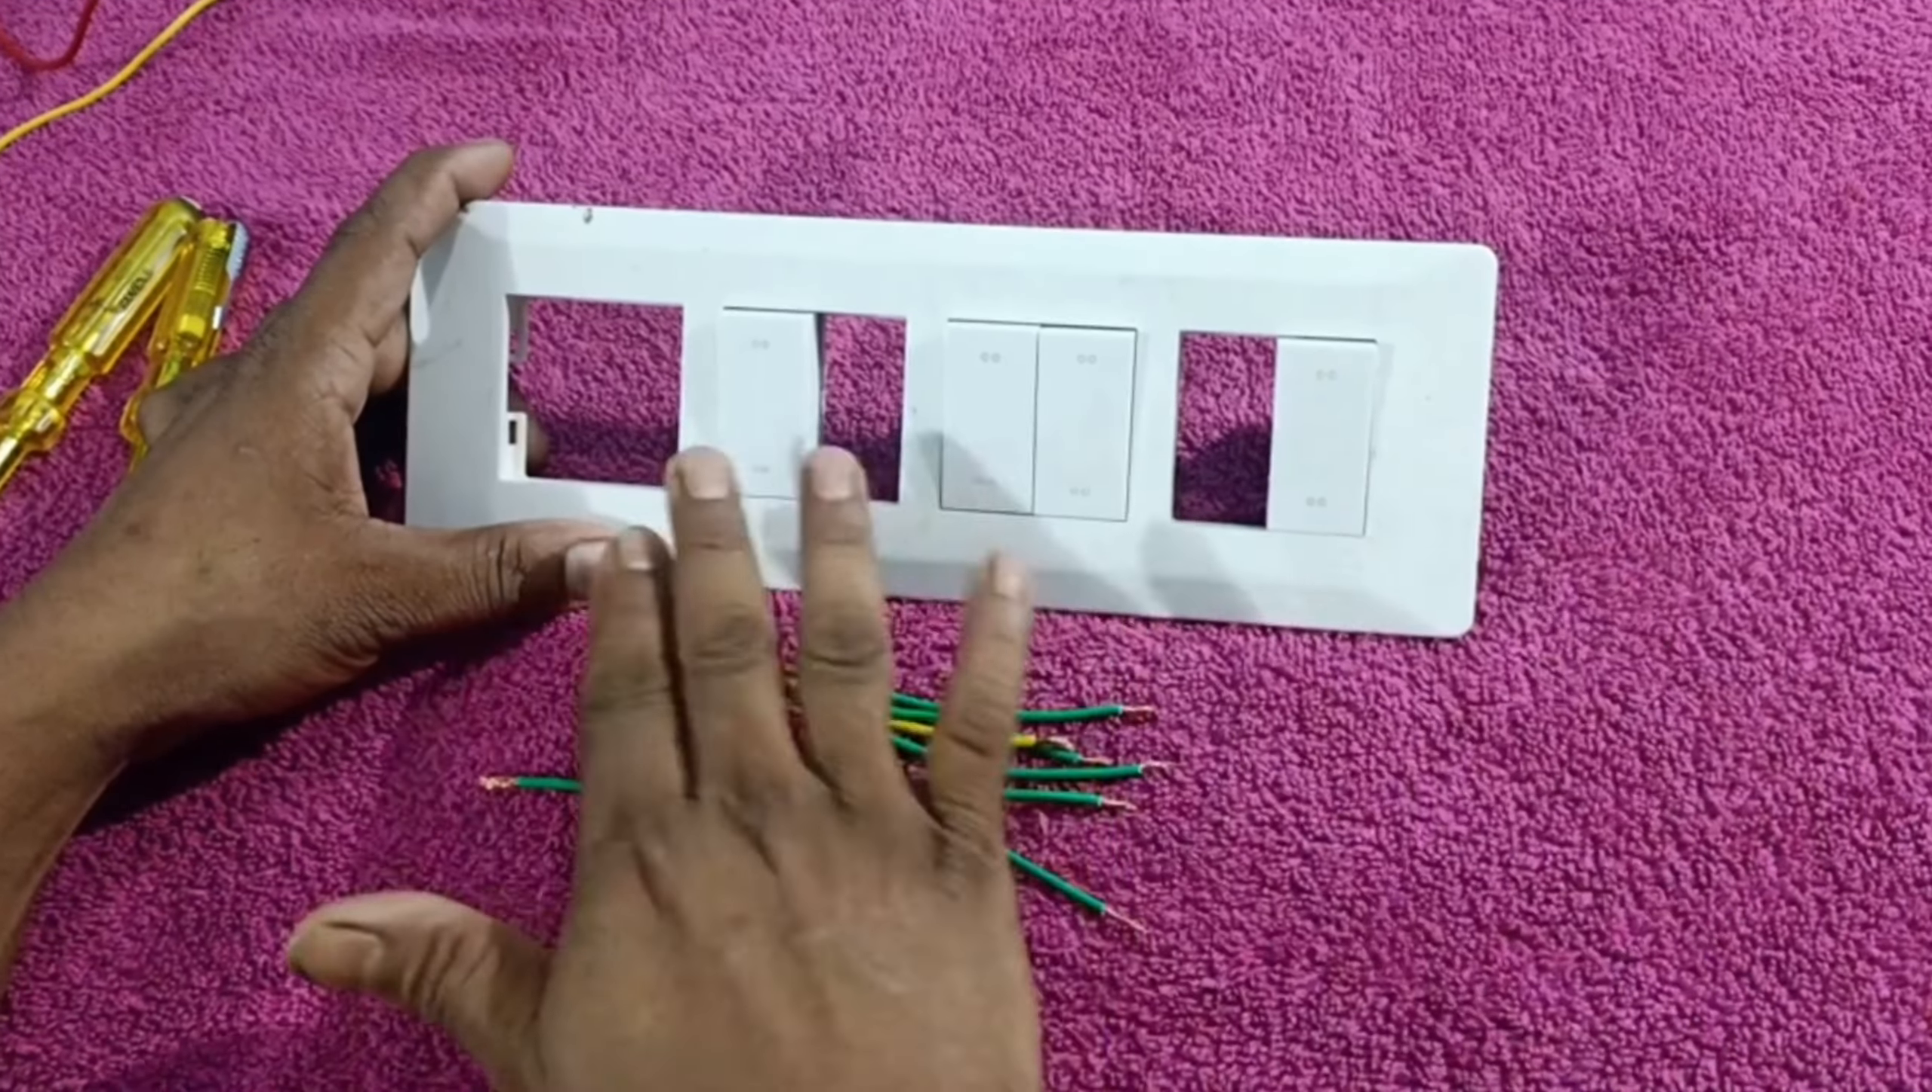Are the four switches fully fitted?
Yes.